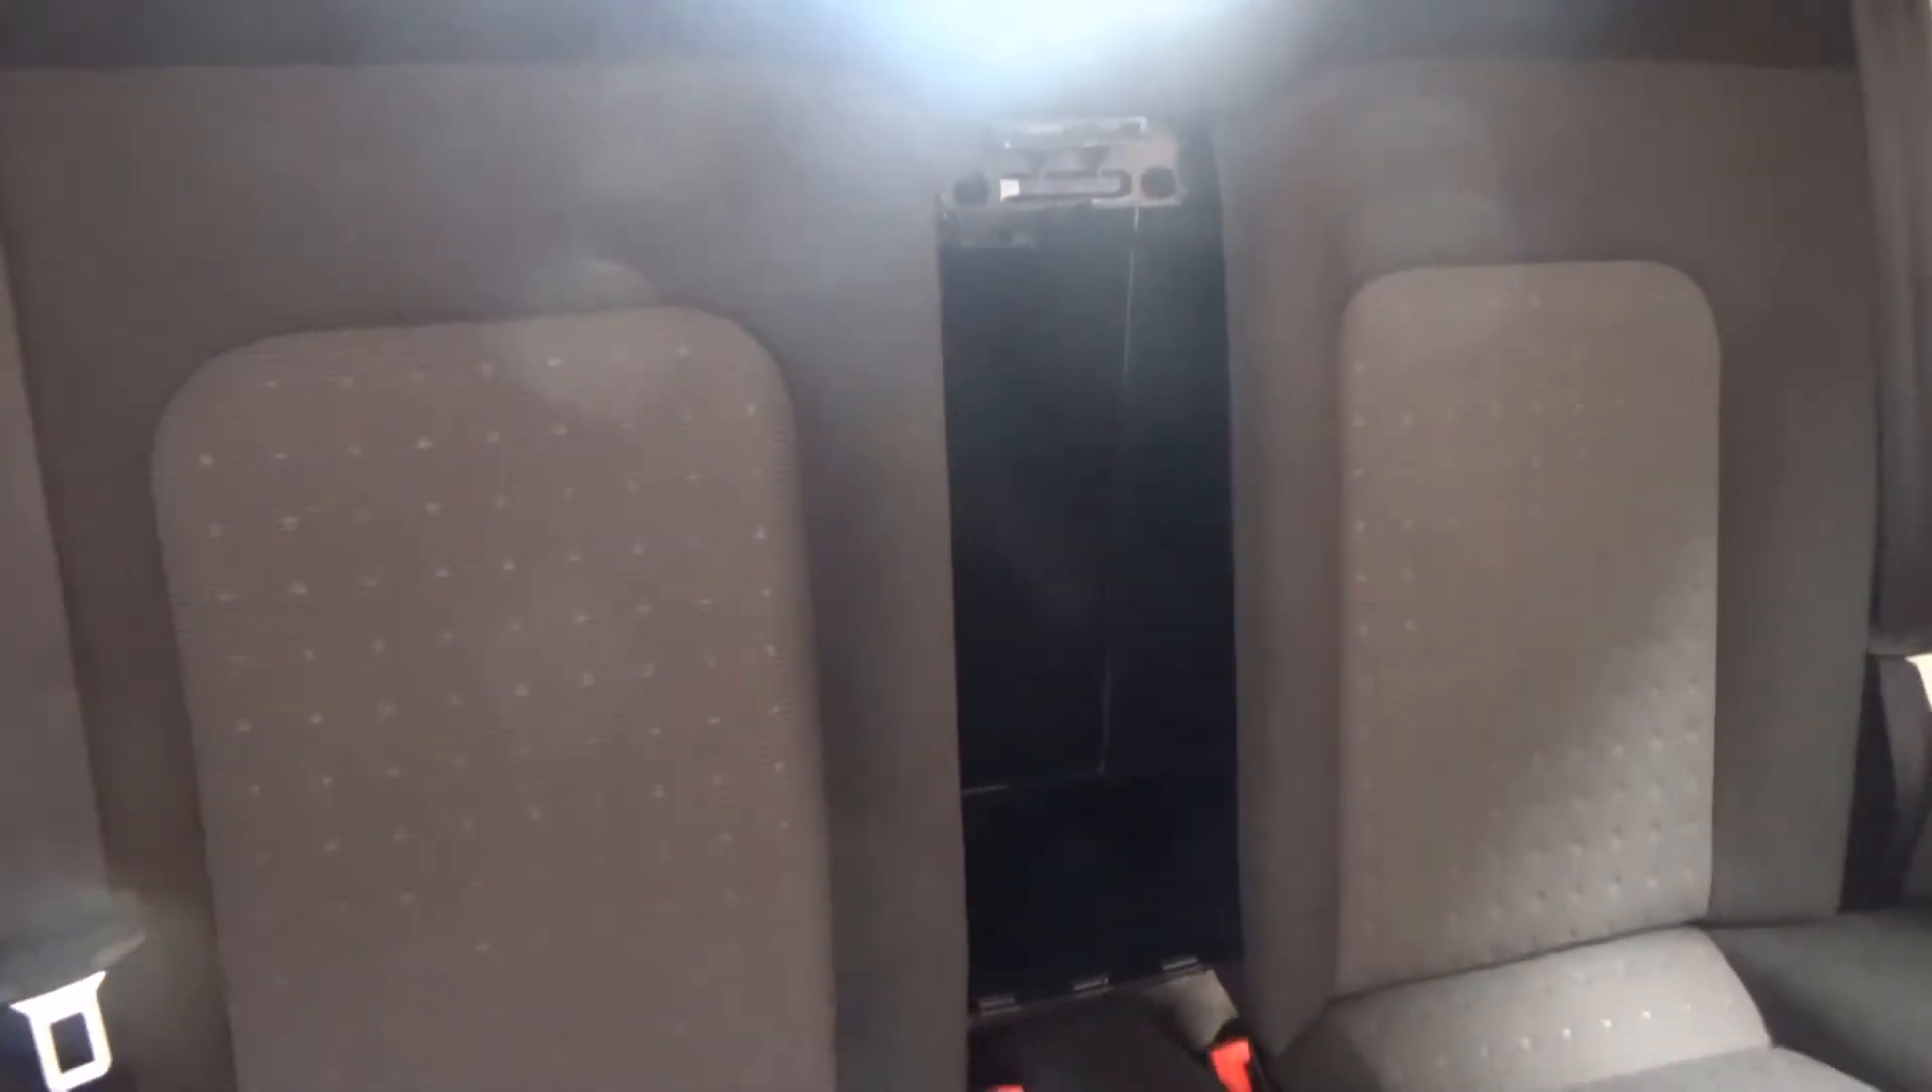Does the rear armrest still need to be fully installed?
Yes.